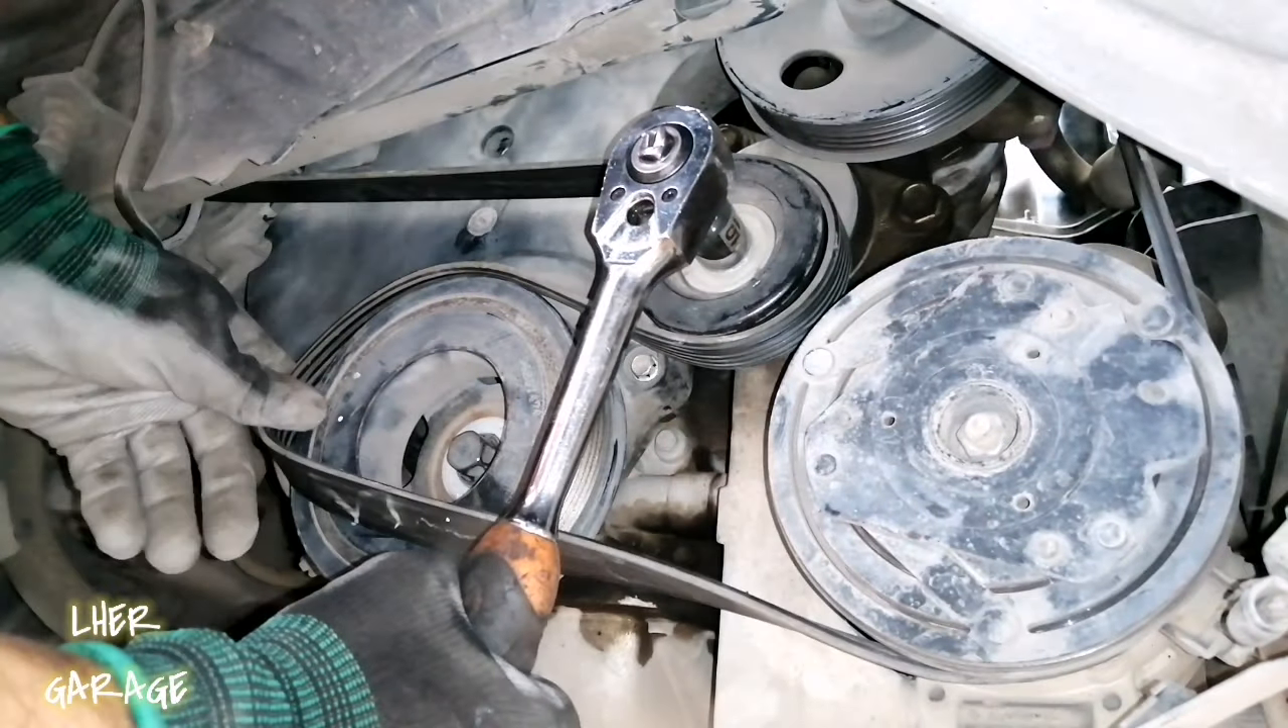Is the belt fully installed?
No.